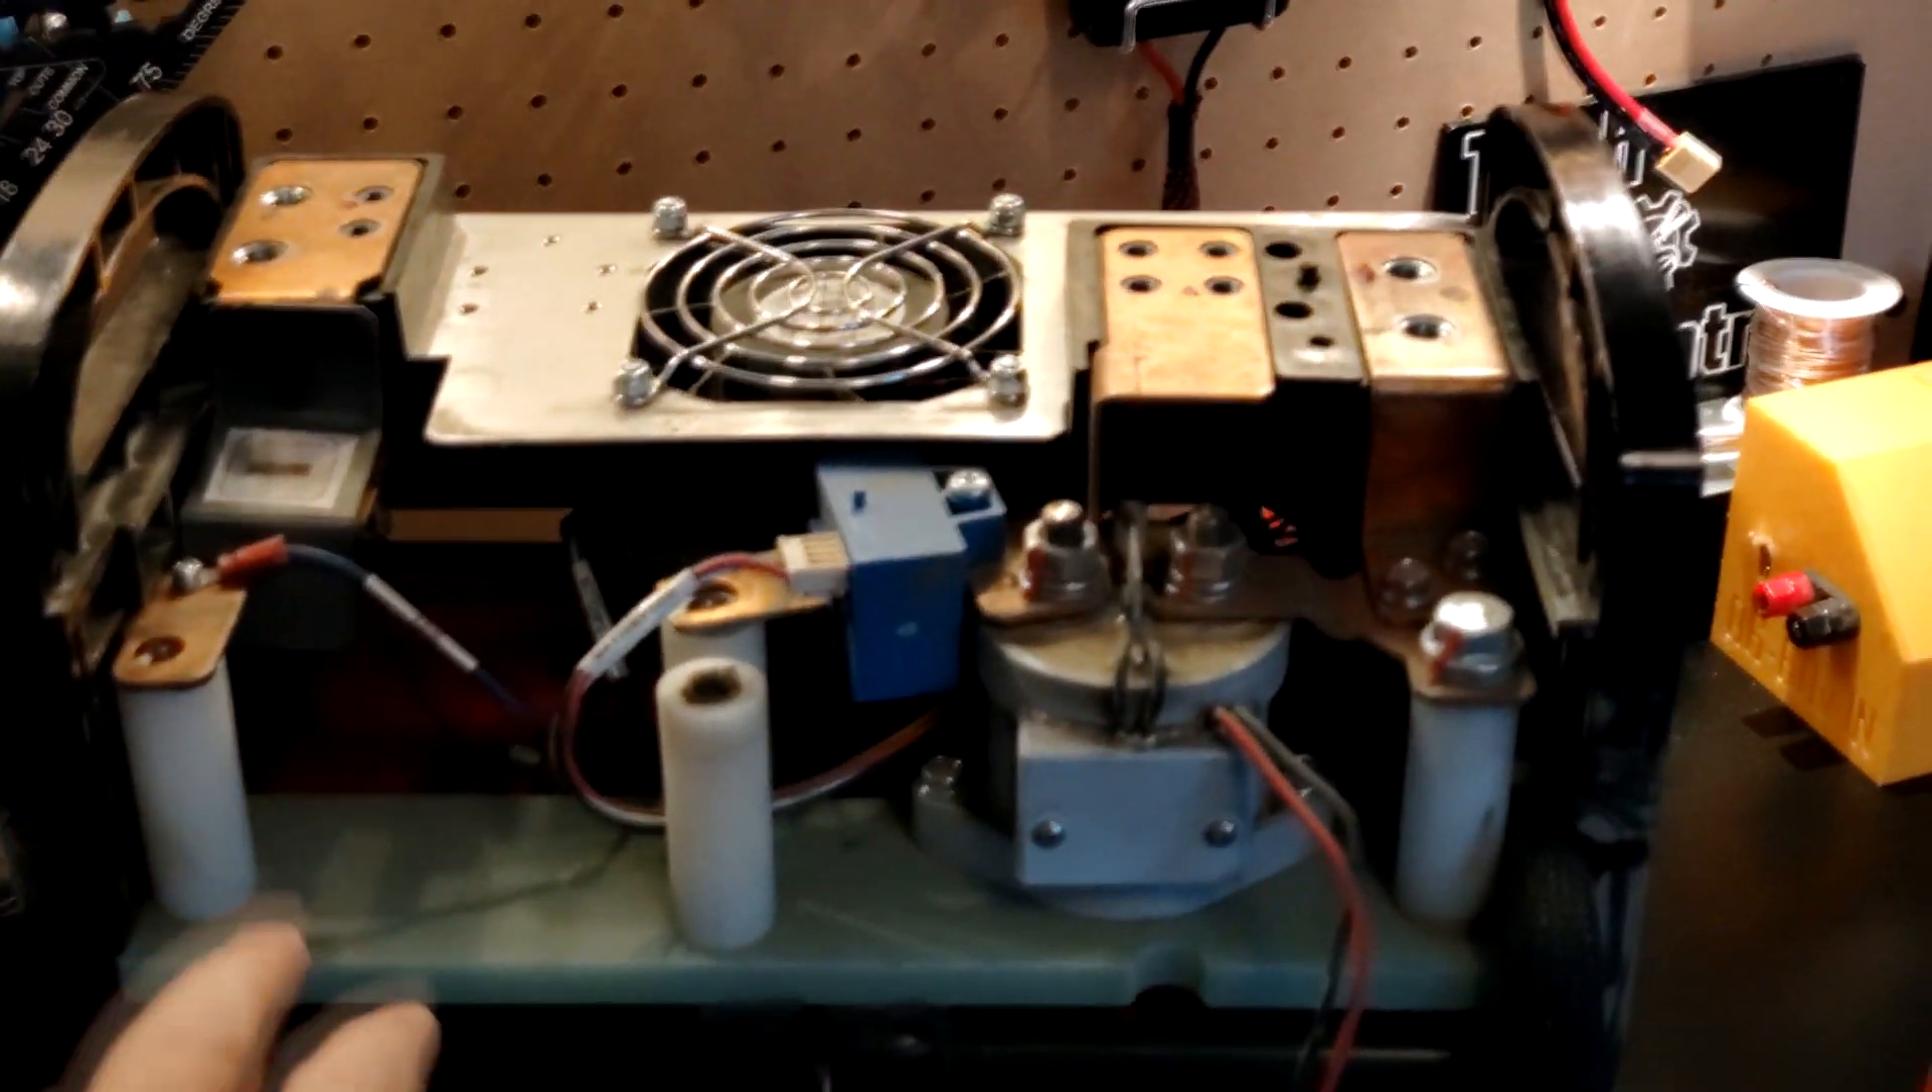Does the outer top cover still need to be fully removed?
No.